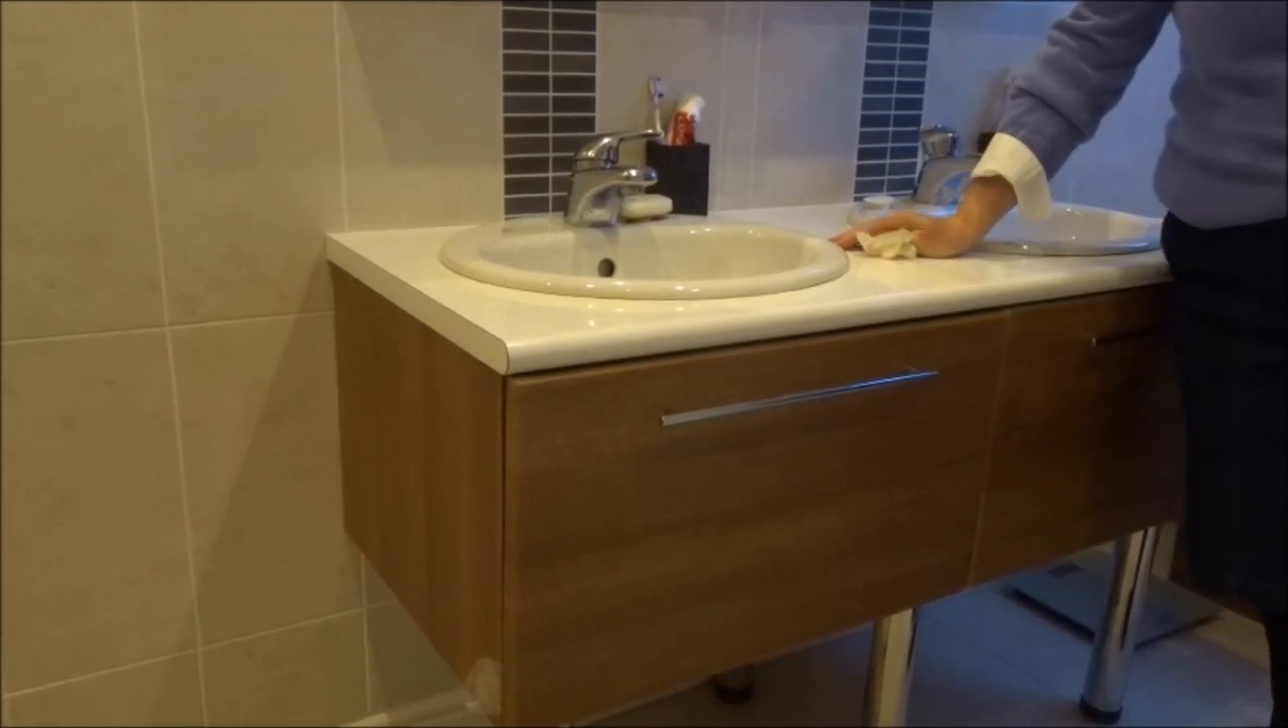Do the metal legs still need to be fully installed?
No.